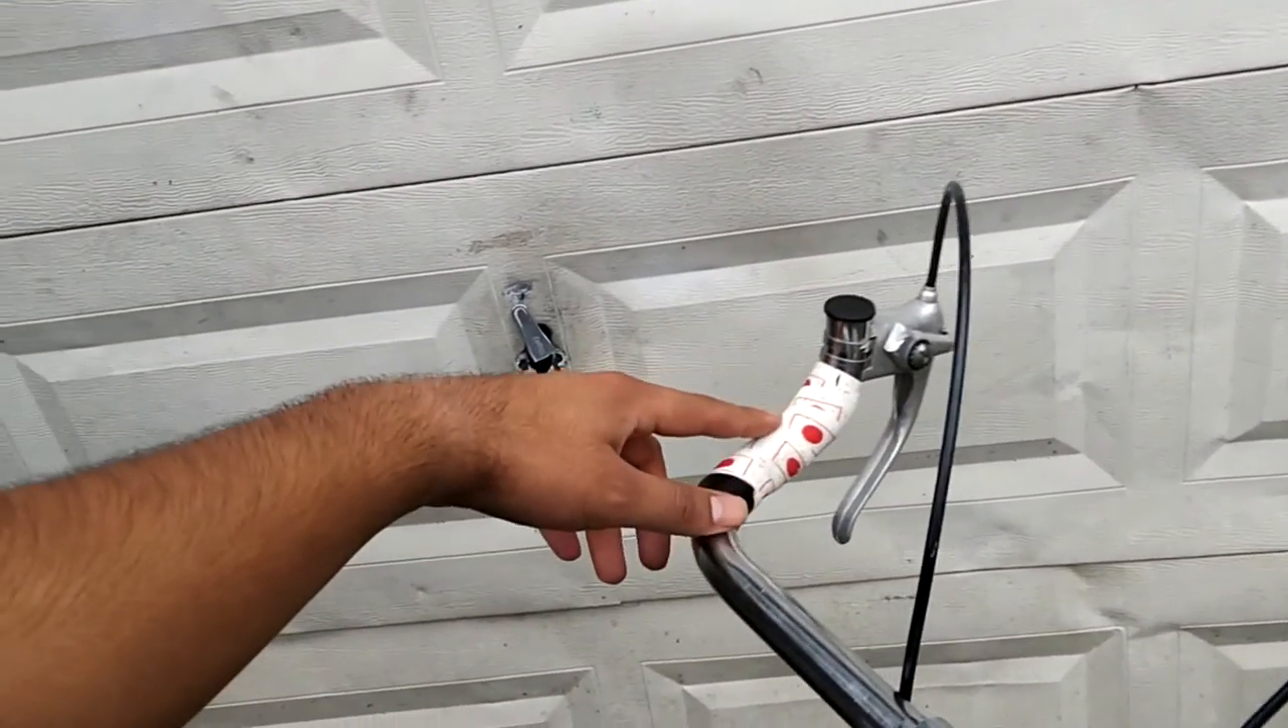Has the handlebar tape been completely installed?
Yes.